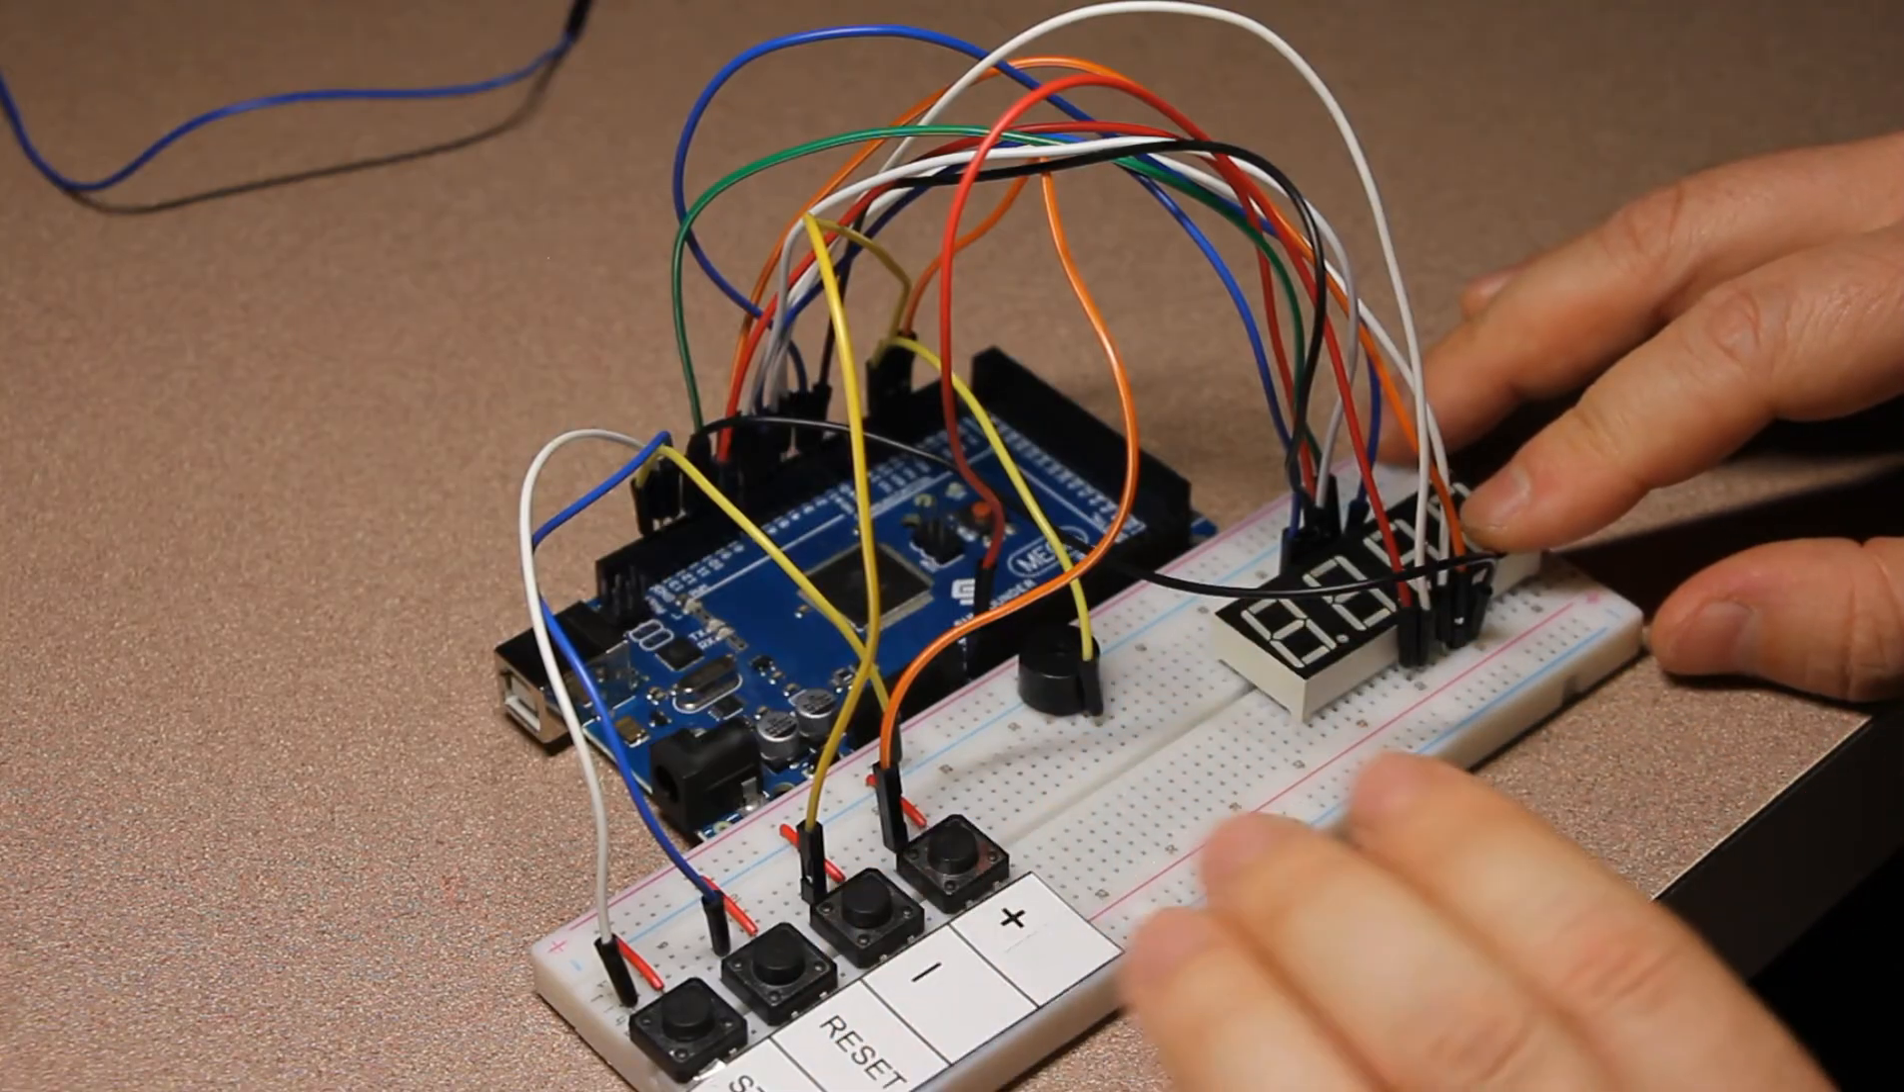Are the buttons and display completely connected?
Yes.